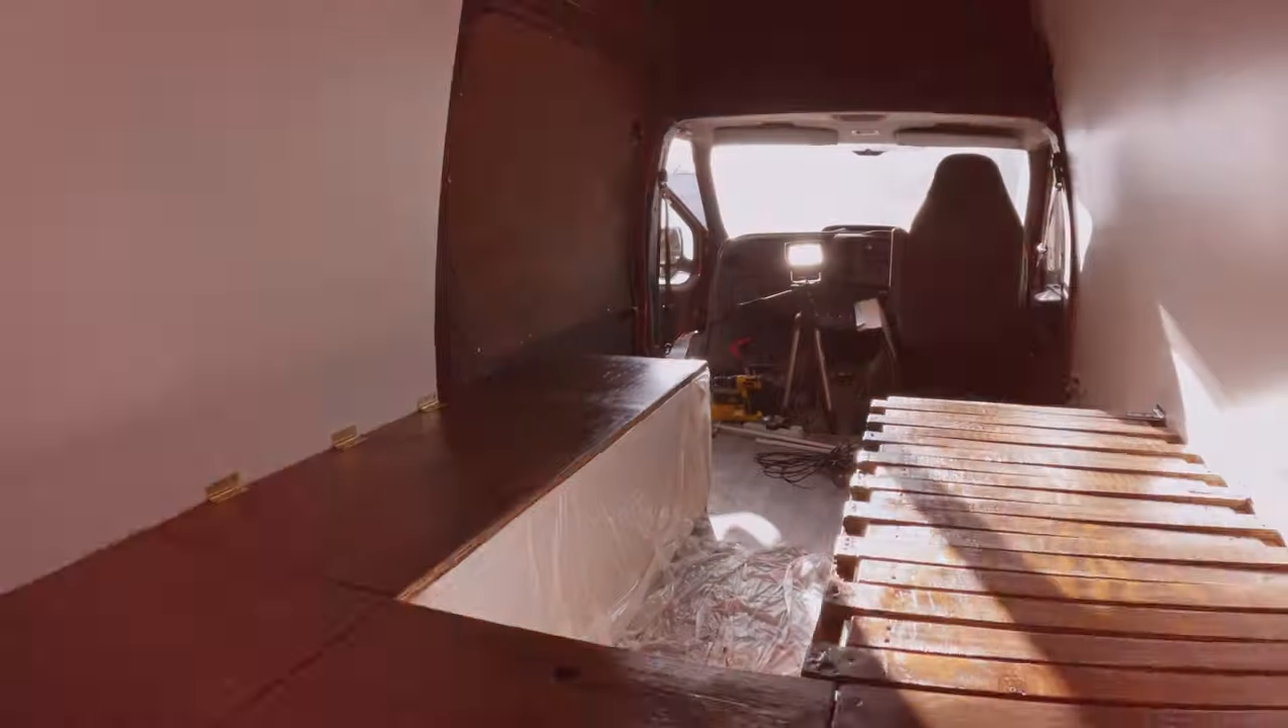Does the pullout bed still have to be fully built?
No.